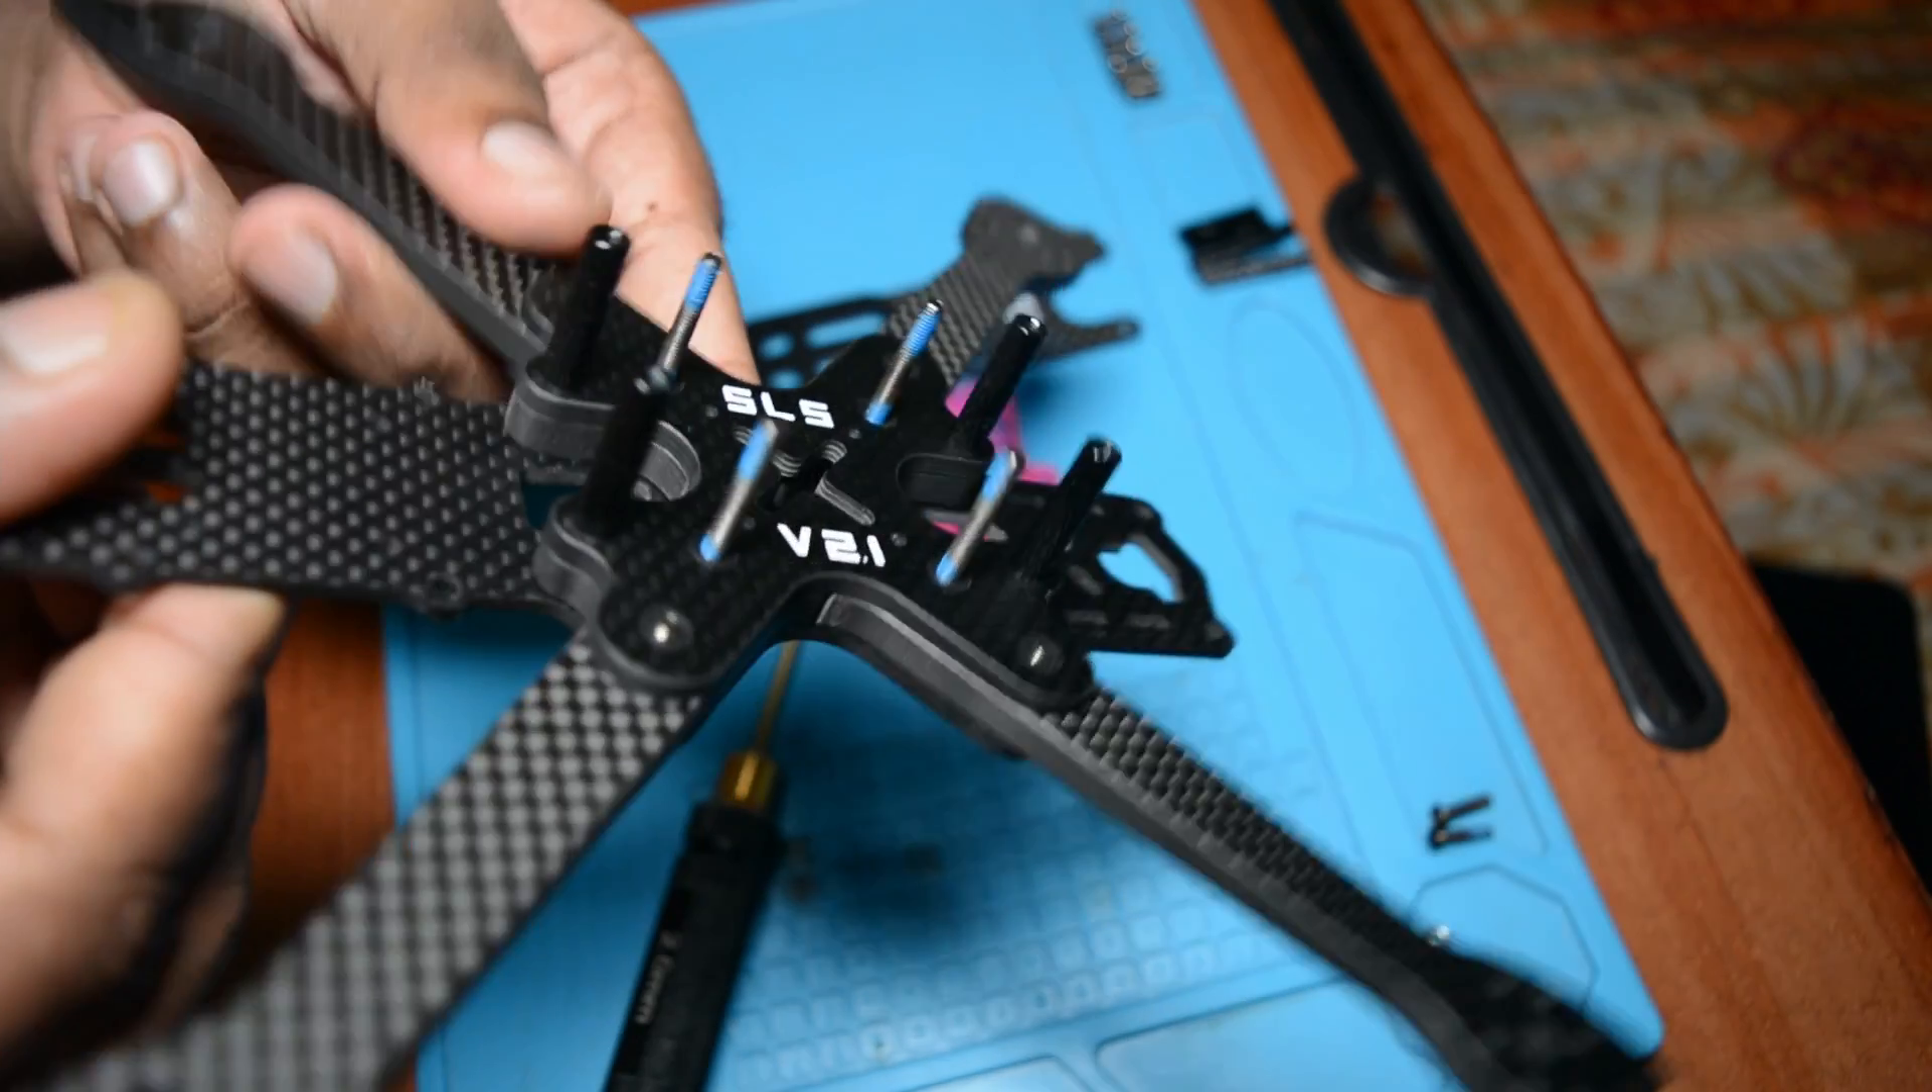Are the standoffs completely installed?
Yes.